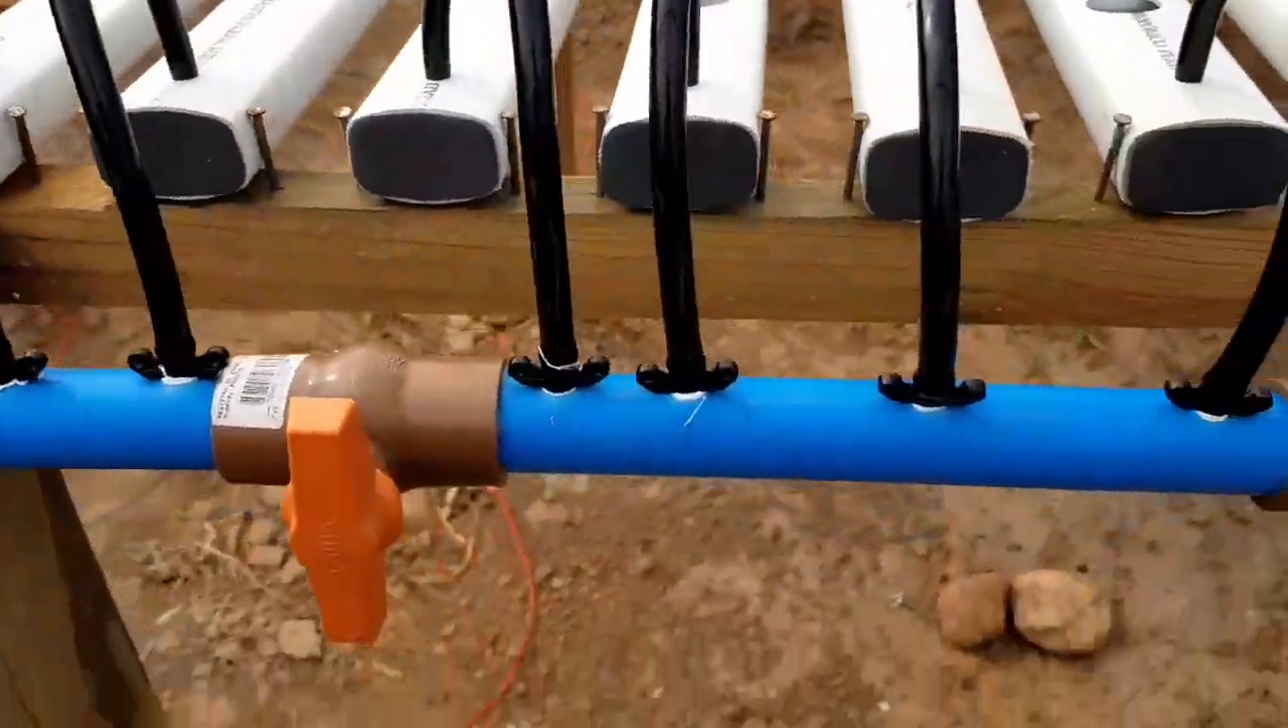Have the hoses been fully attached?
Yes.